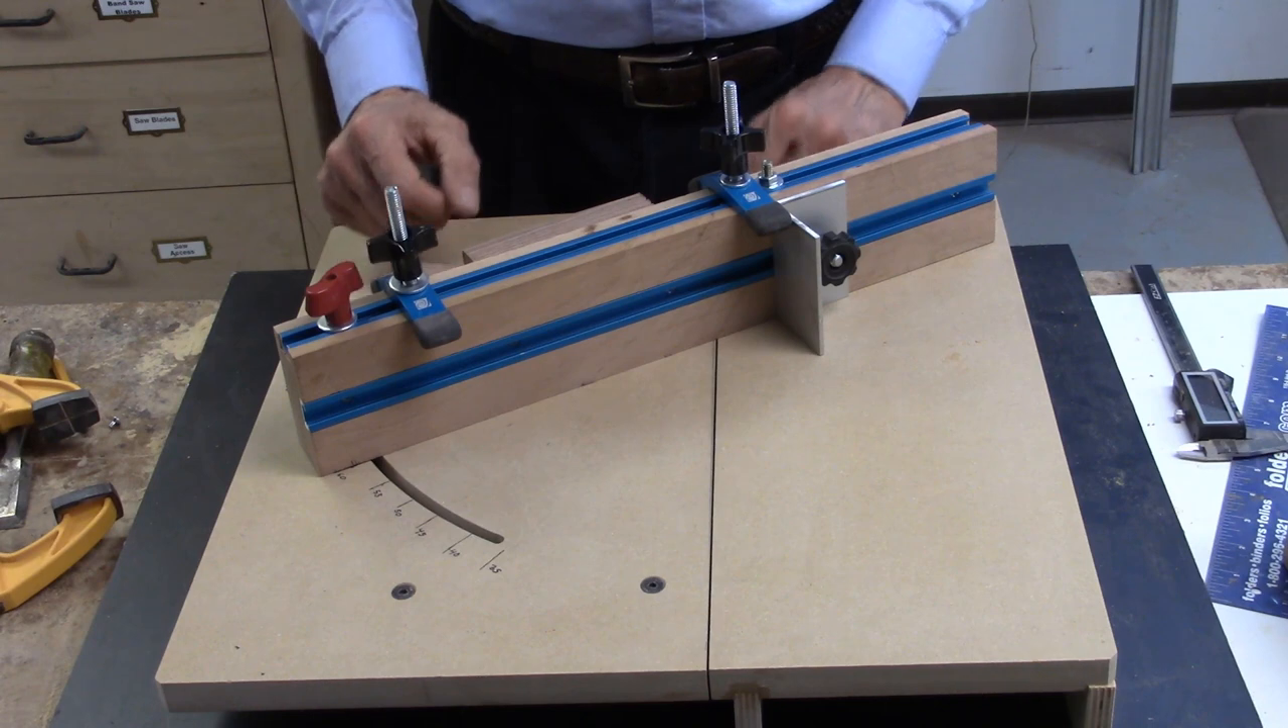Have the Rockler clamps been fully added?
Yes.